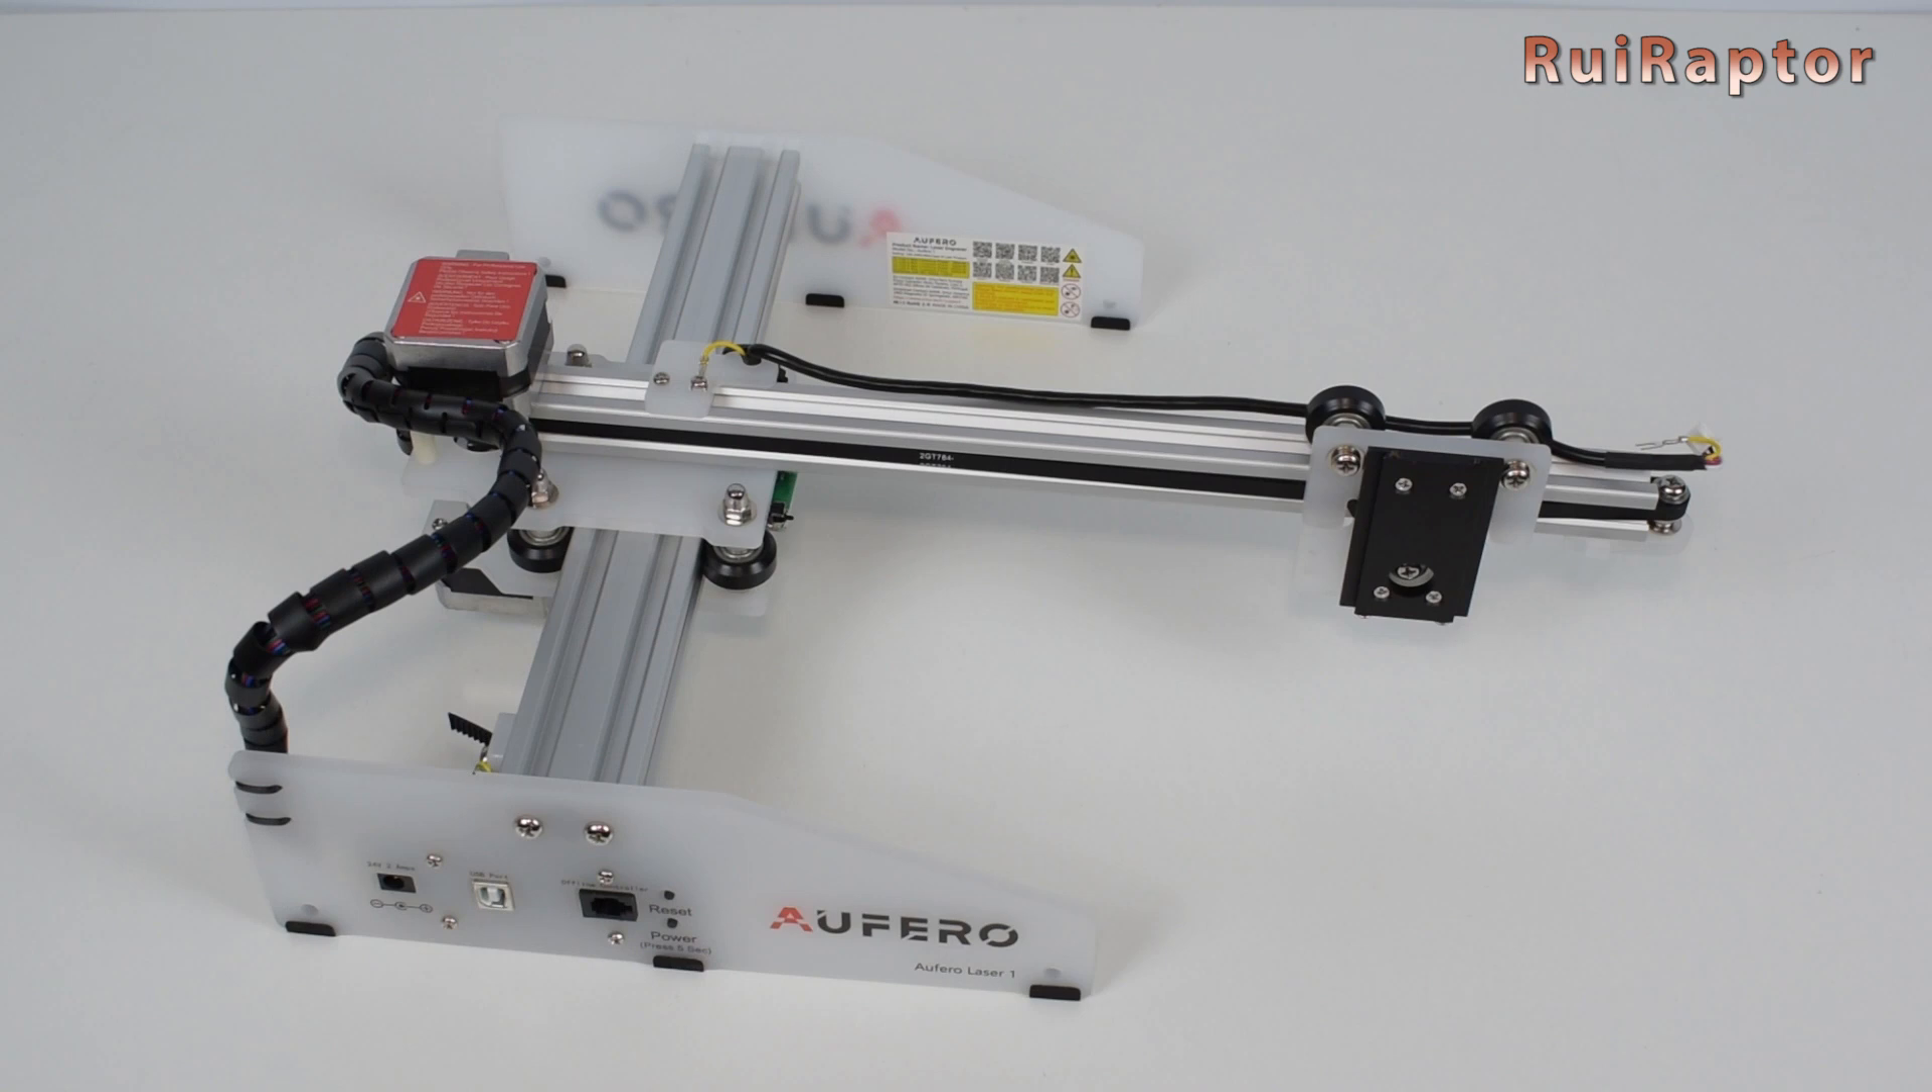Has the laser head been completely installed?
No.